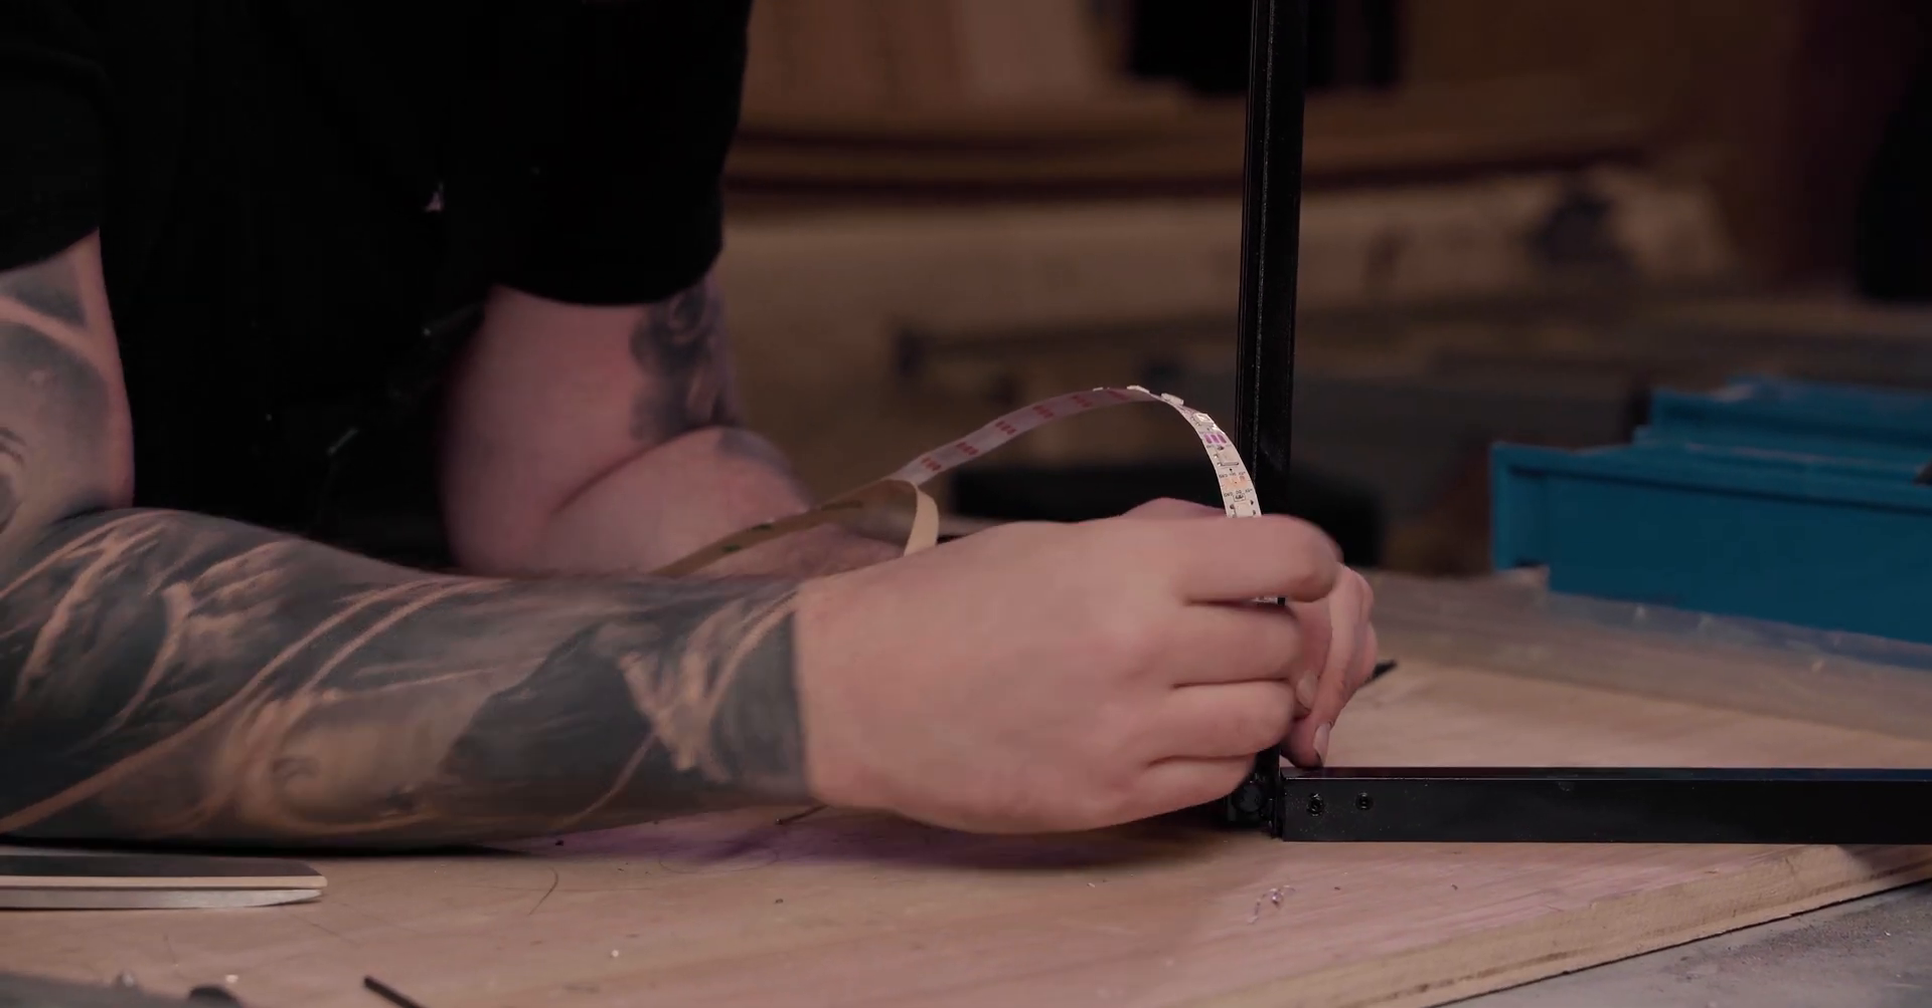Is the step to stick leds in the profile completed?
No.